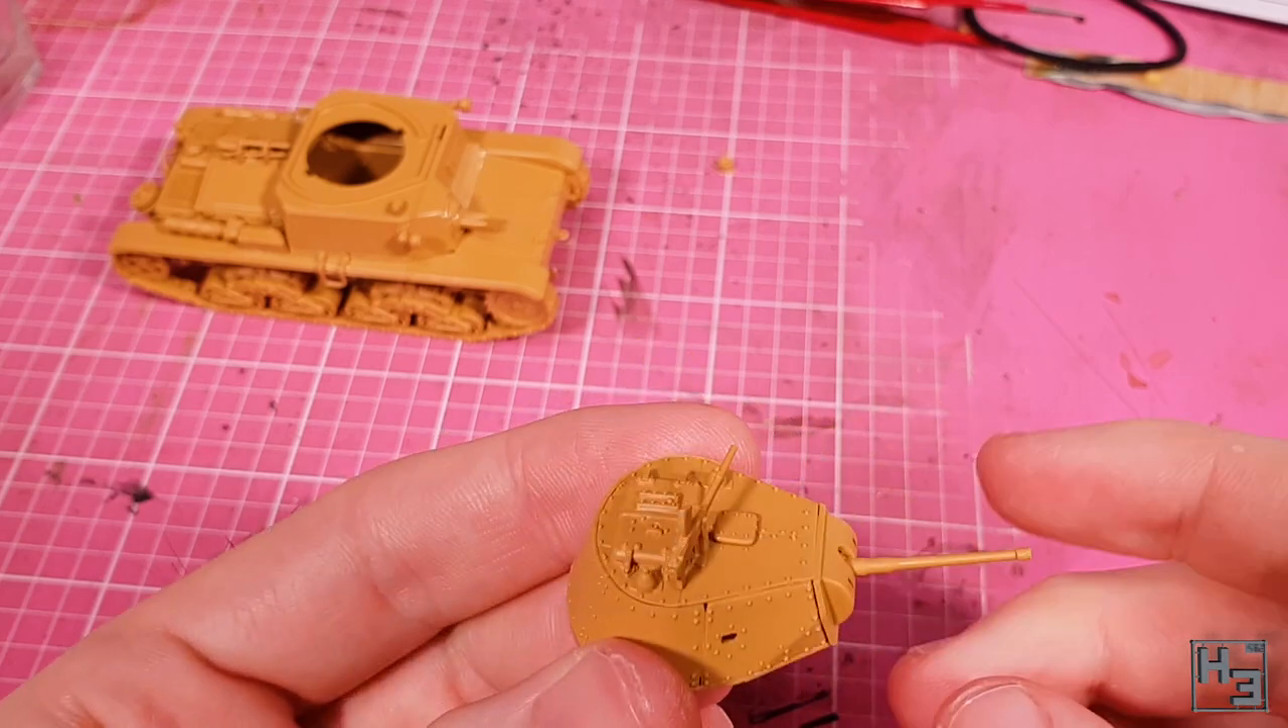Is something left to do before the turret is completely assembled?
No.